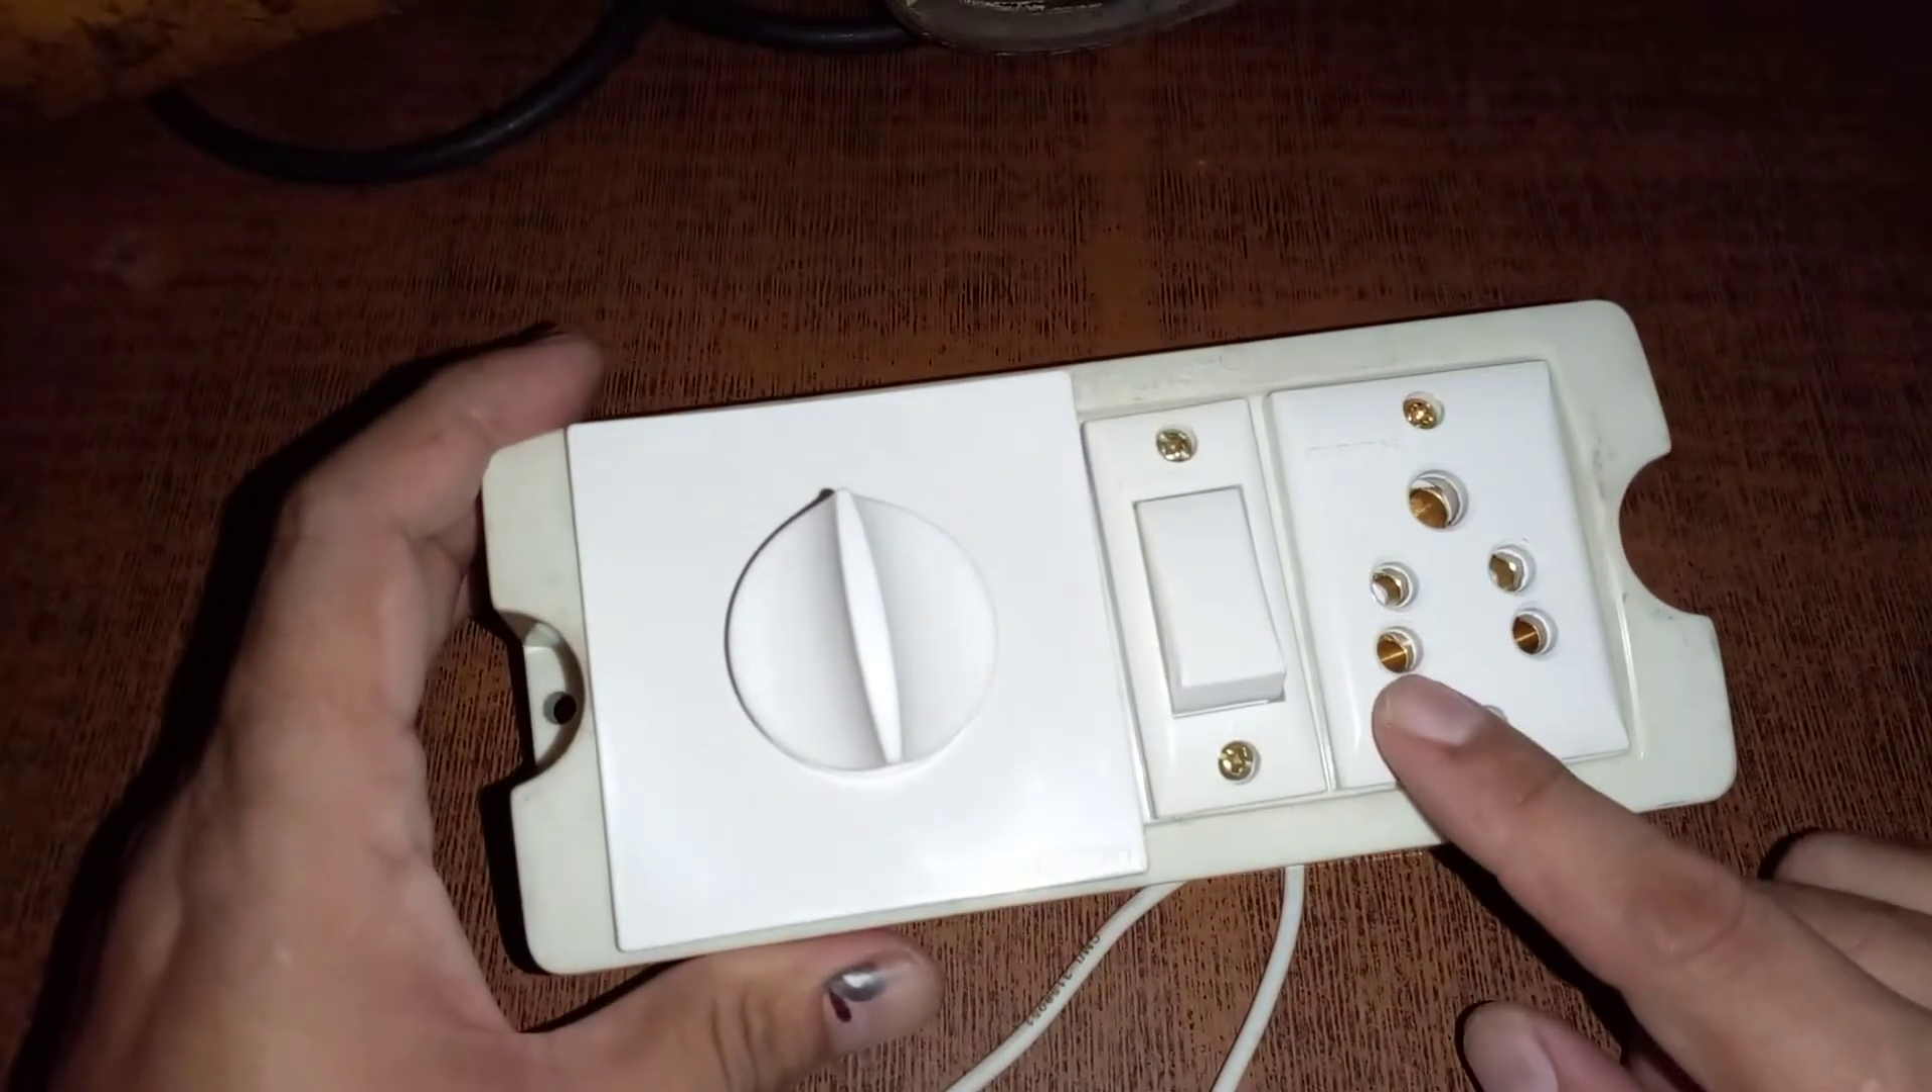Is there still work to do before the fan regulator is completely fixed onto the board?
No.